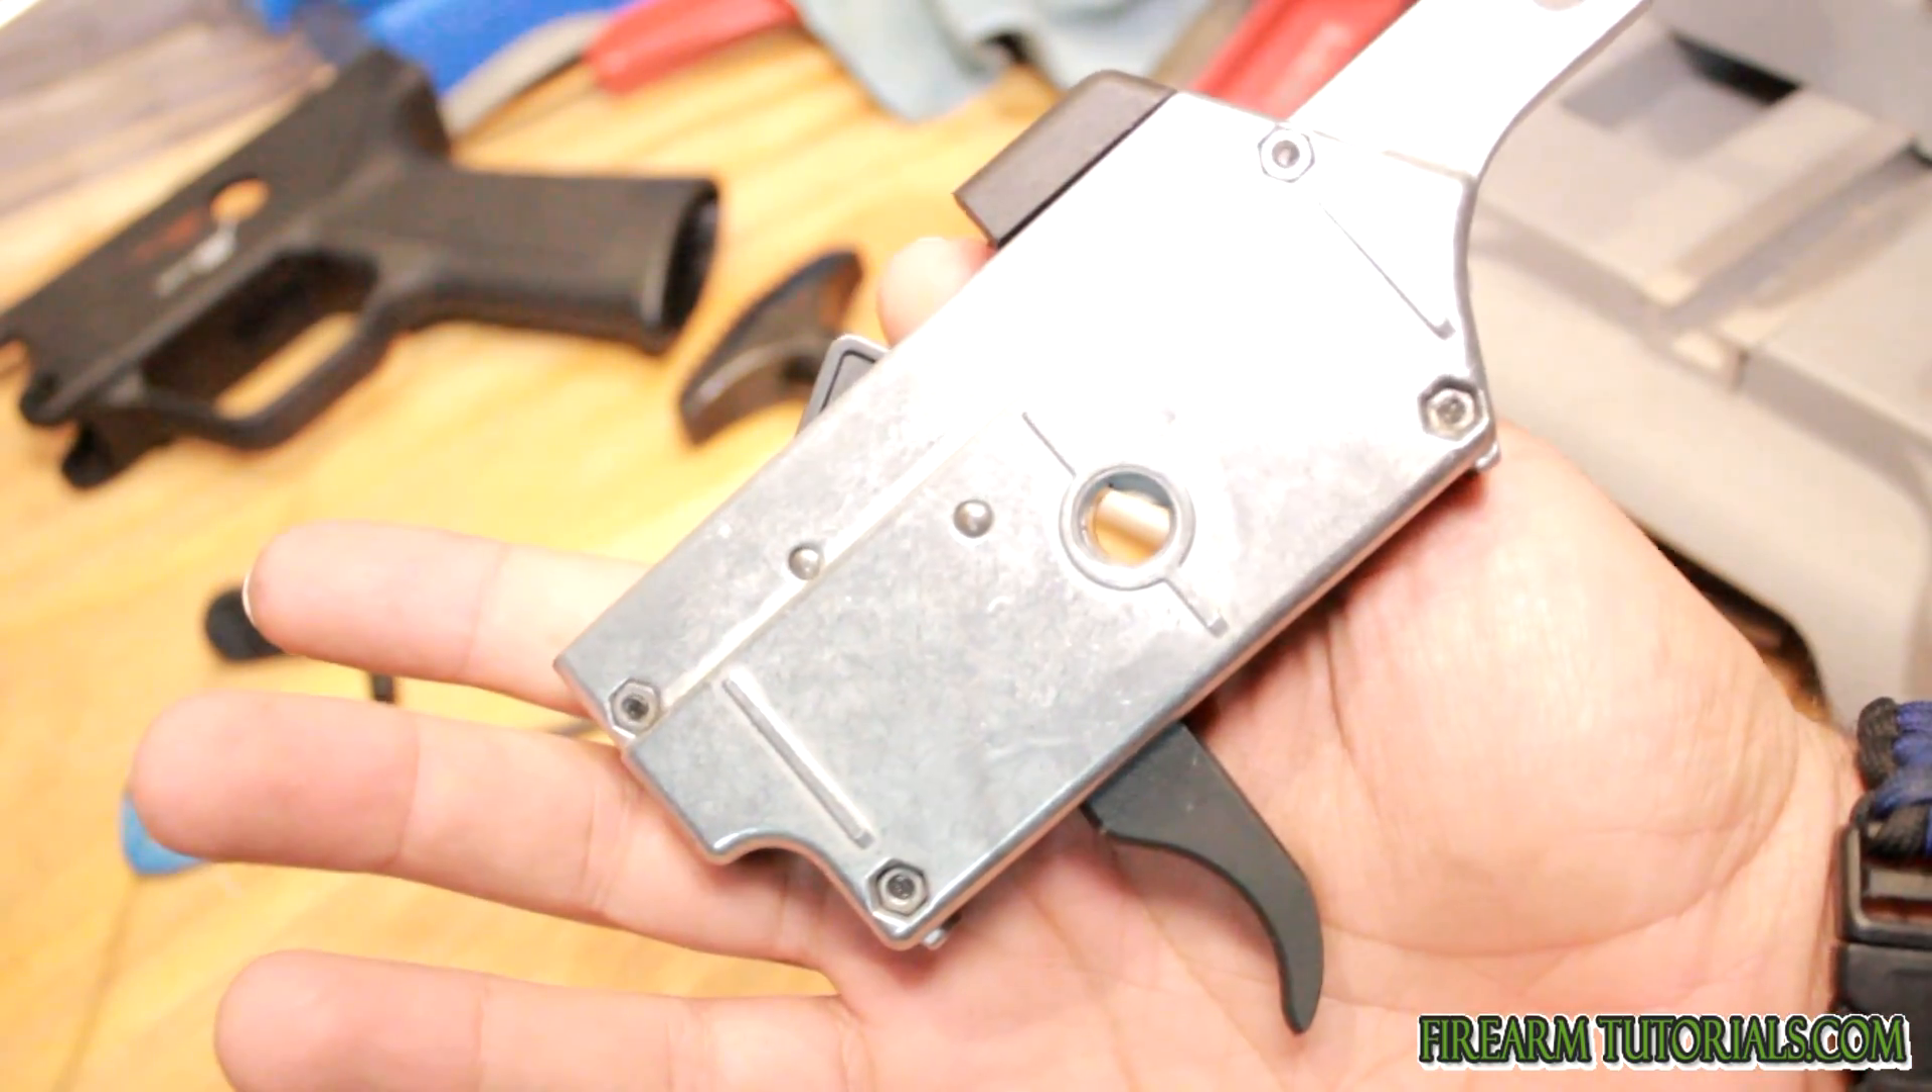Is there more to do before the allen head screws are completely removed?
Yes.